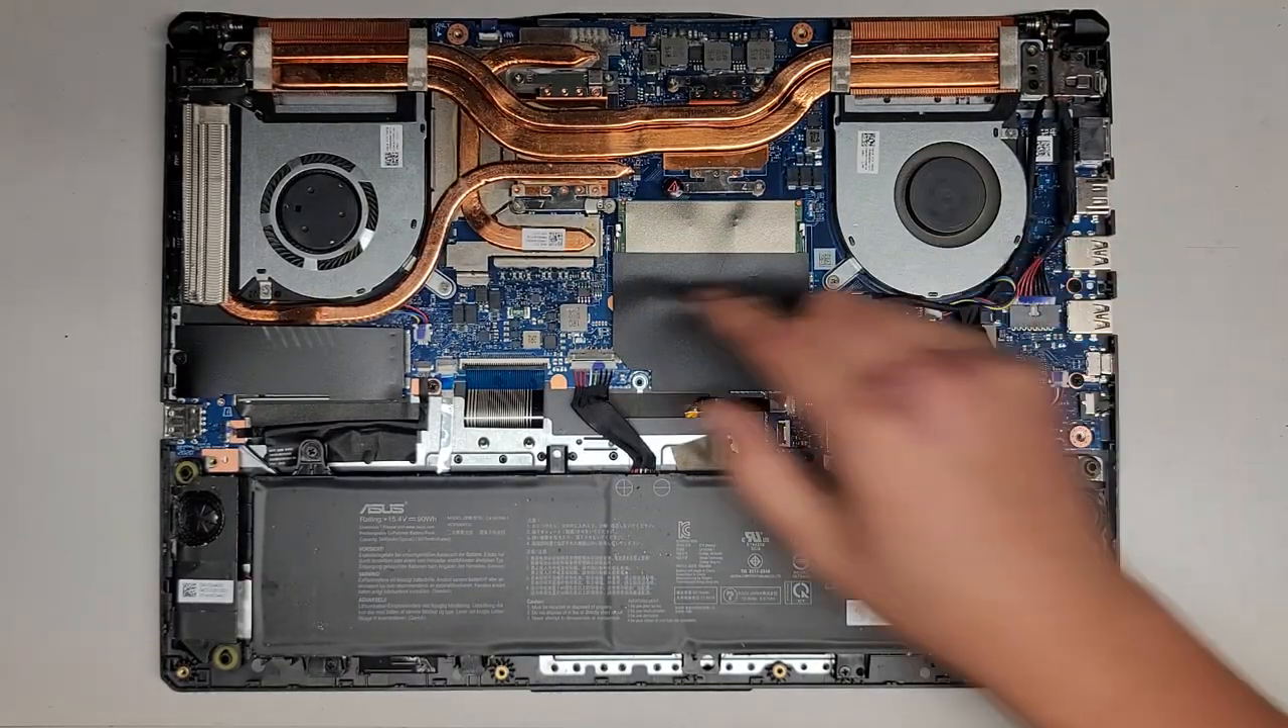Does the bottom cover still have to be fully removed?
No.